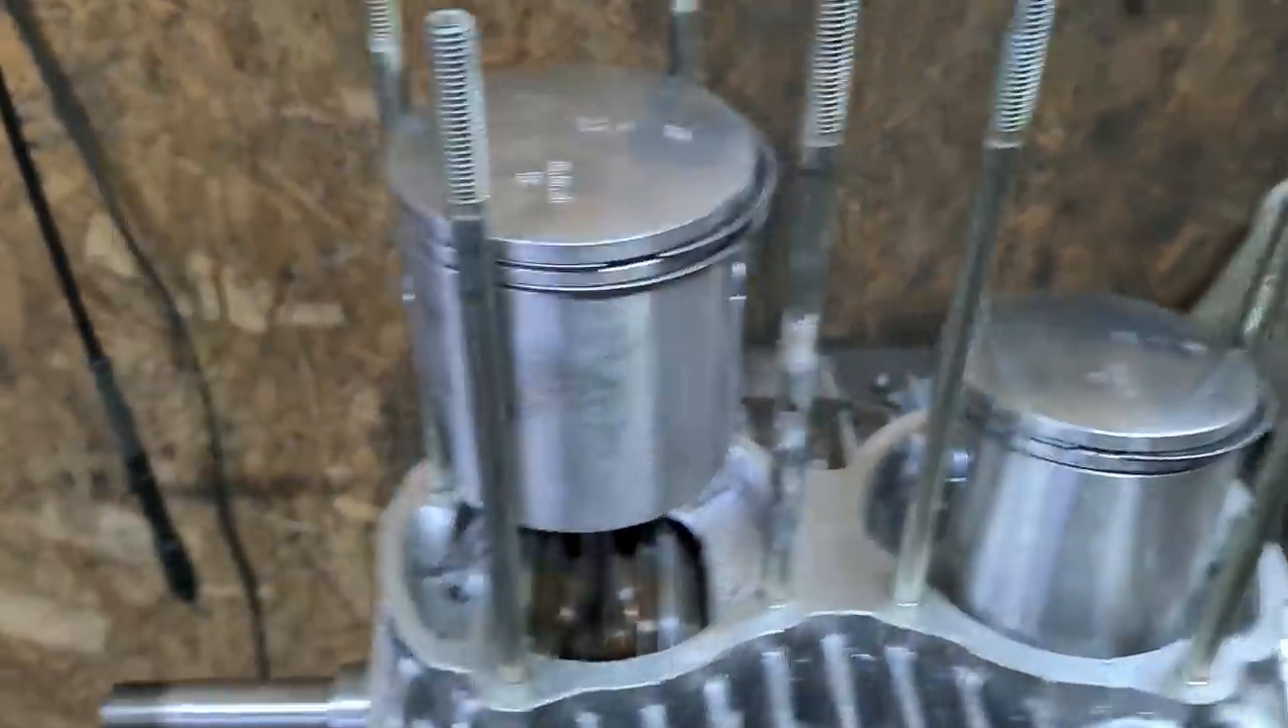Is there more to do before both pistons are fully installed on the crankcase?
No.